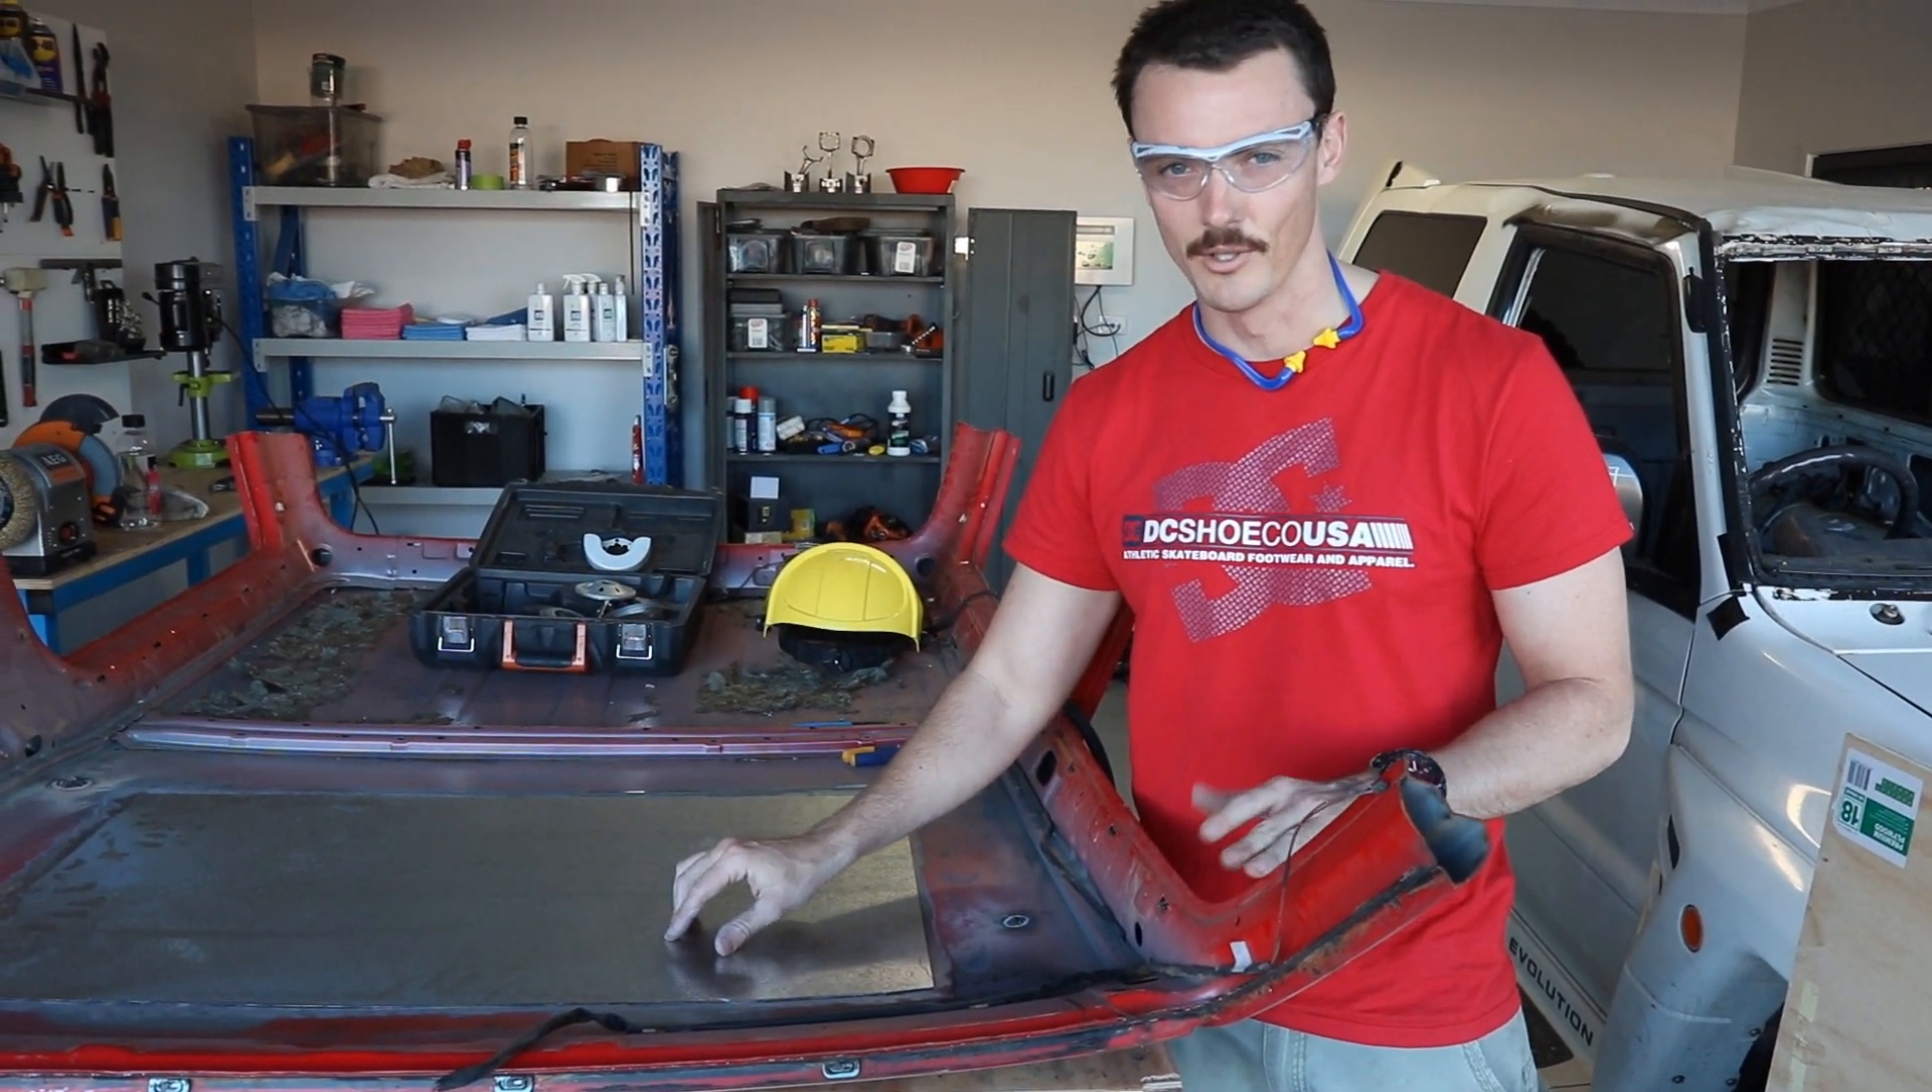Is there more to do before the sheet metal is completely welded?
Yes.